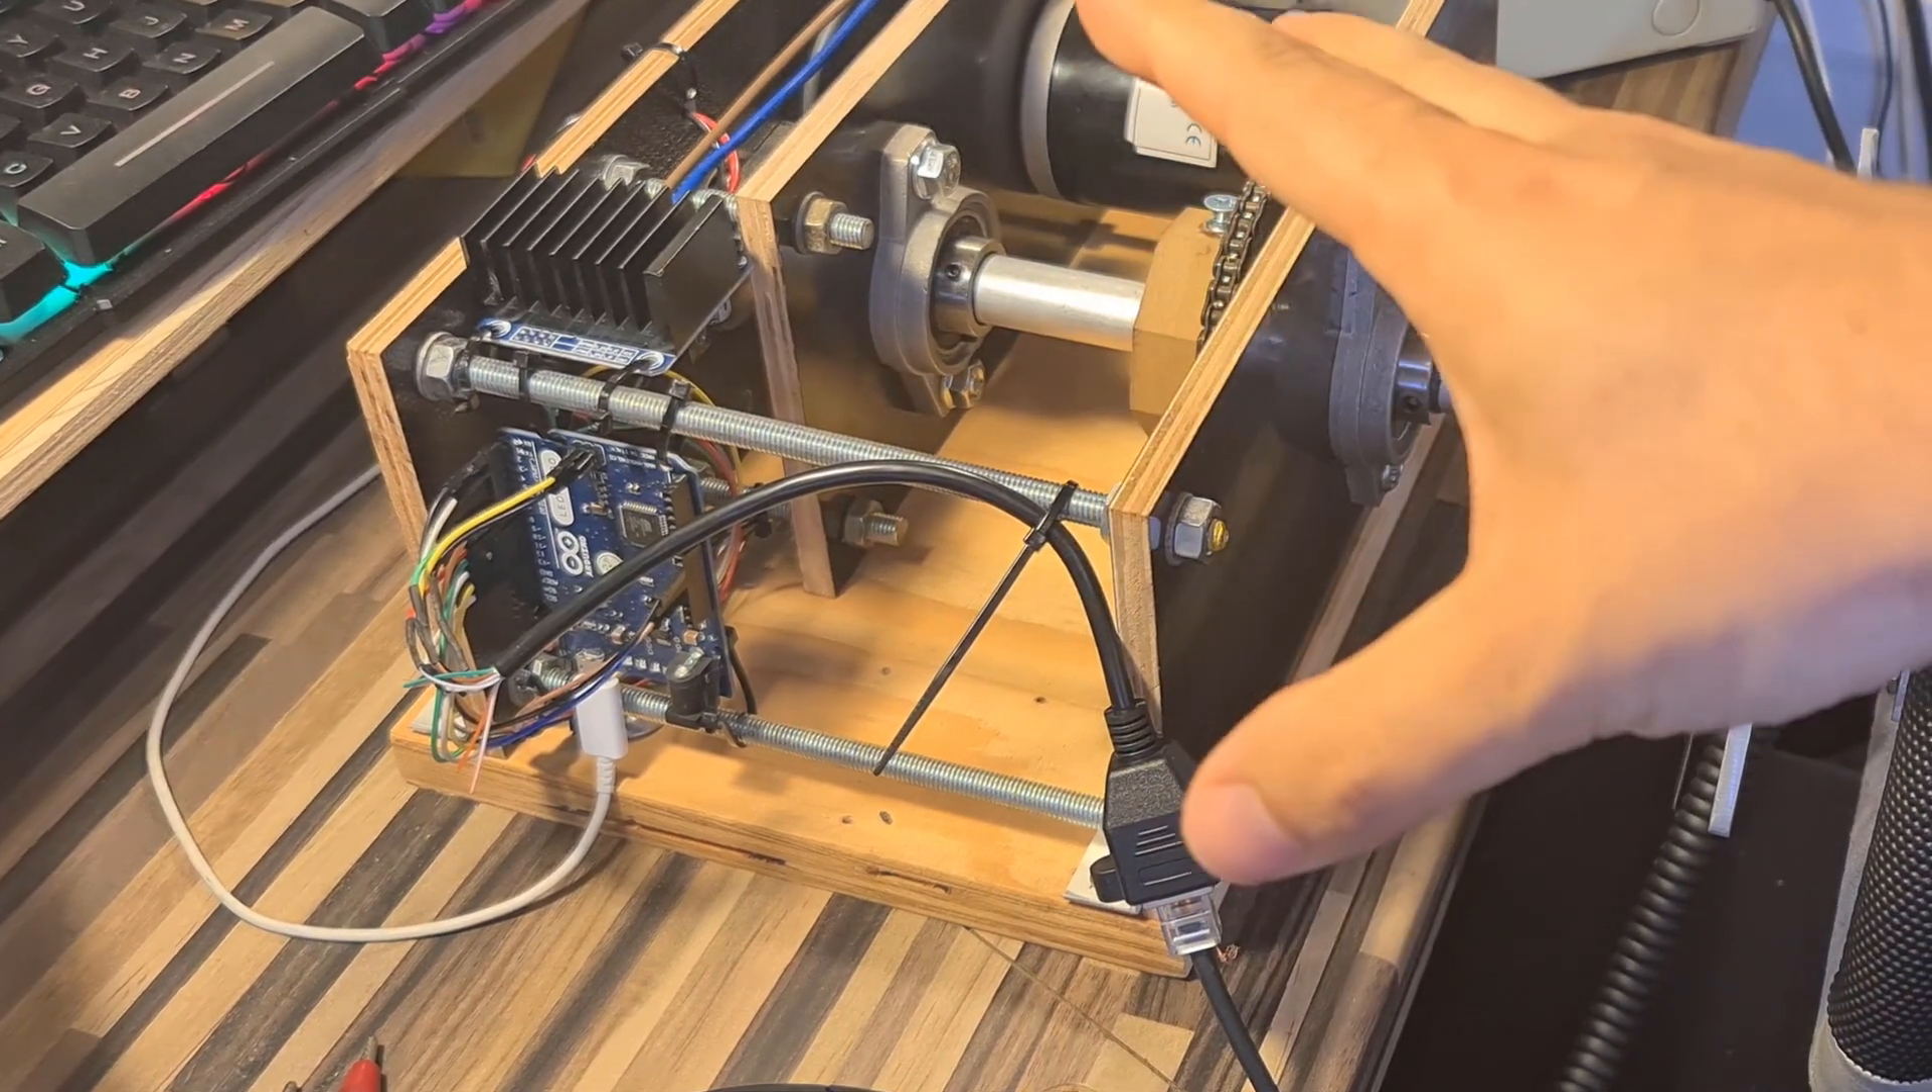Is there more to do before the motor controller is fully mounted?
No.